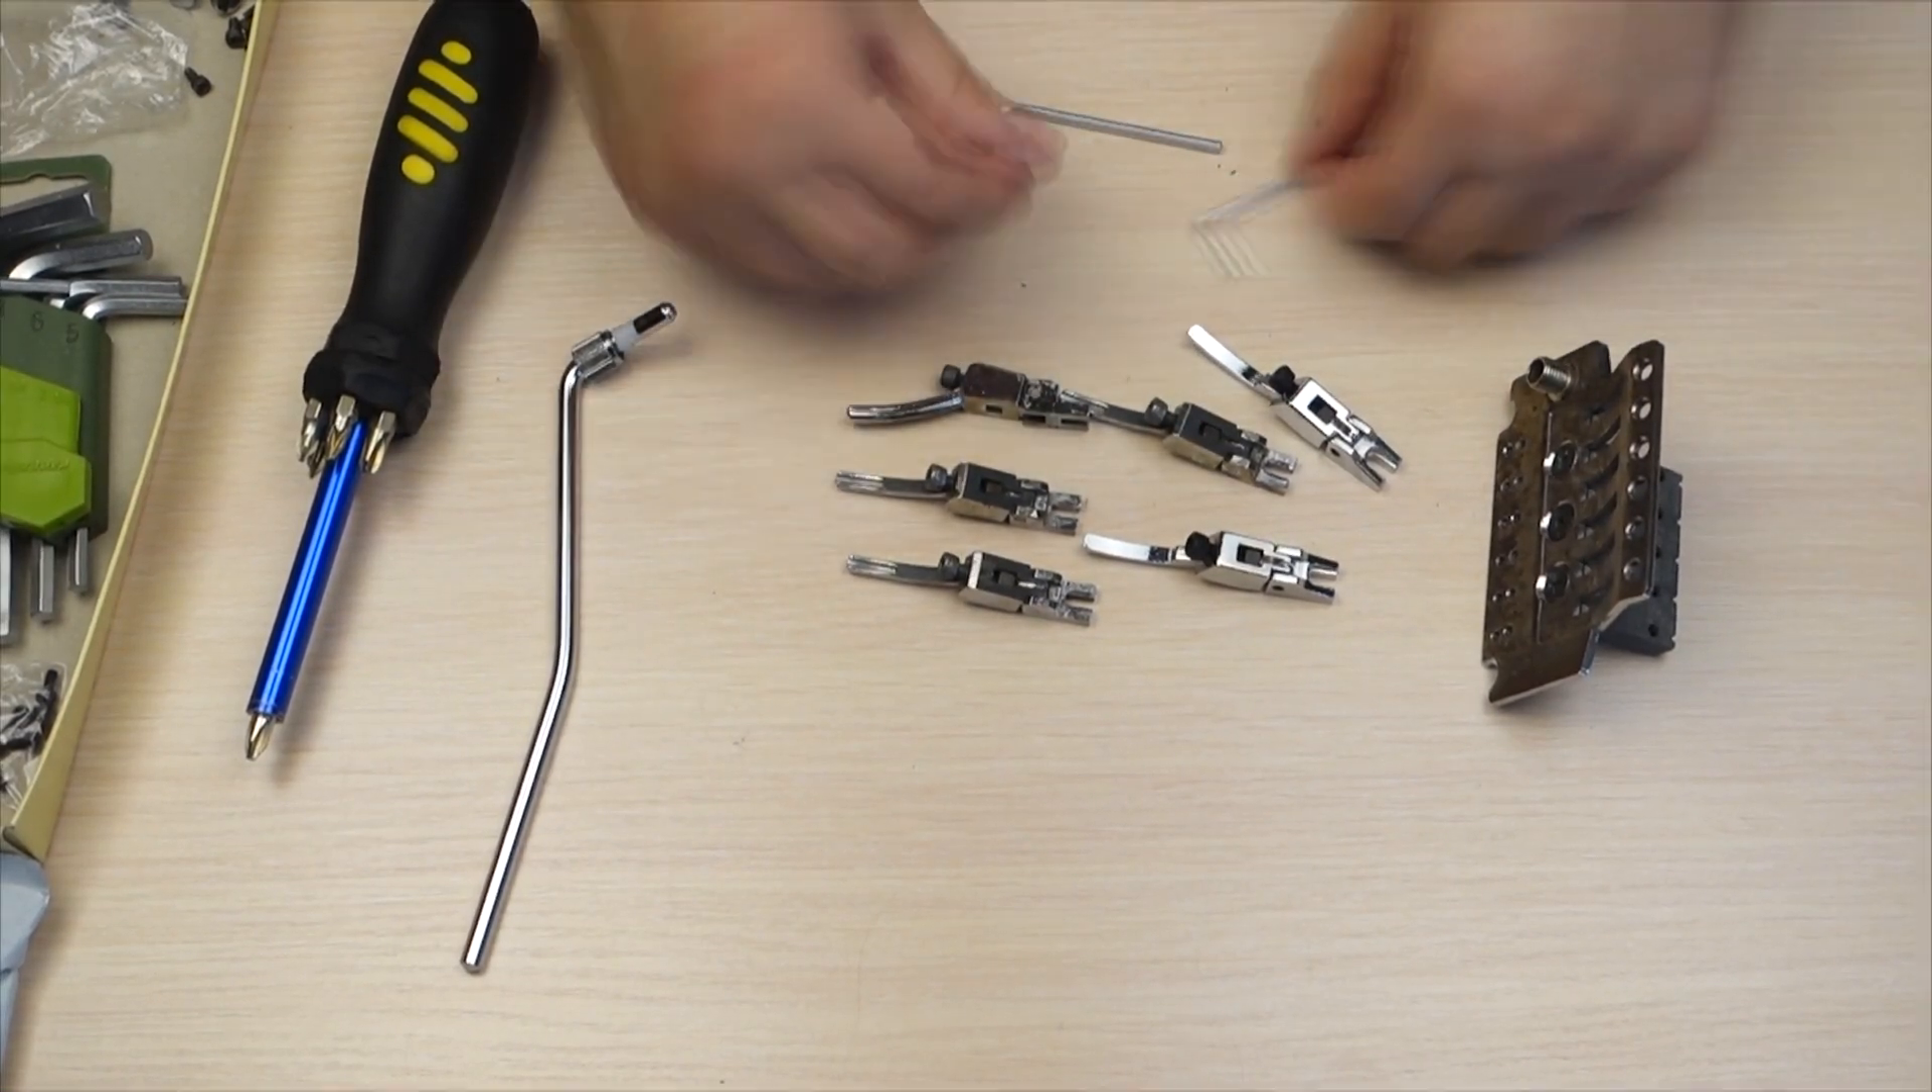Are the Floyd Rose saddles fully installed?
No.